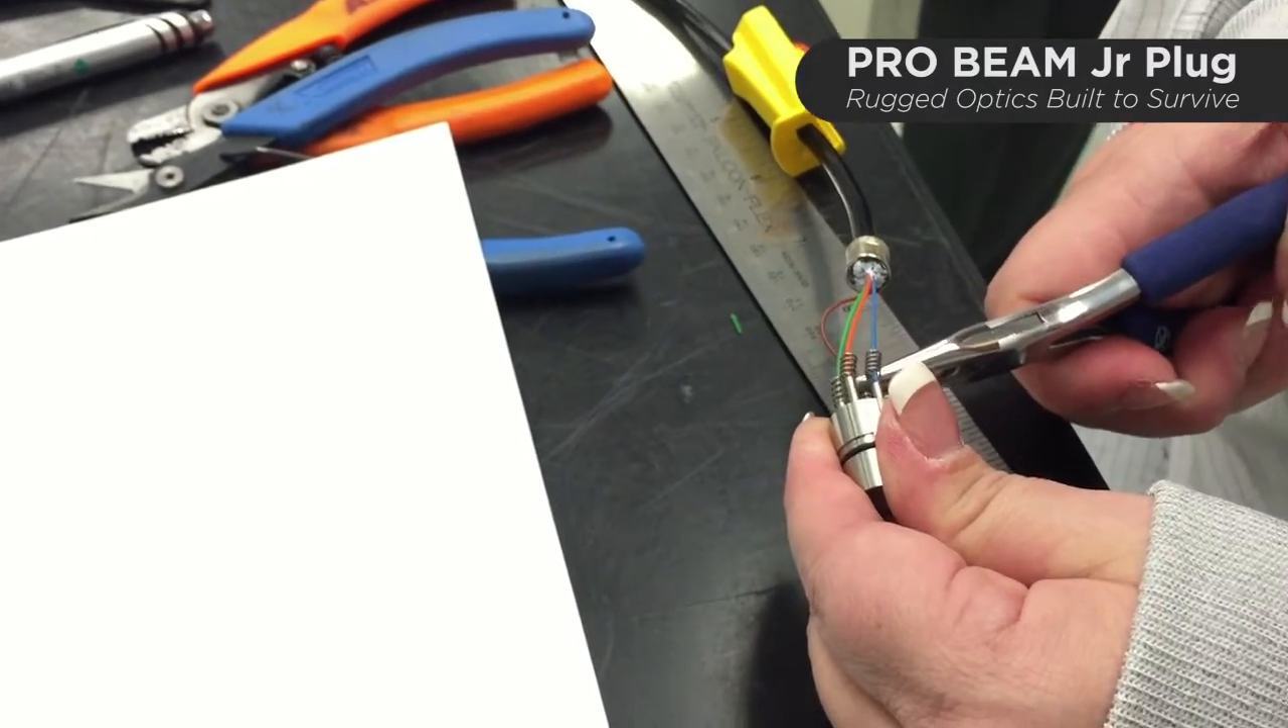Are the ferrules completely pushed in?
No.